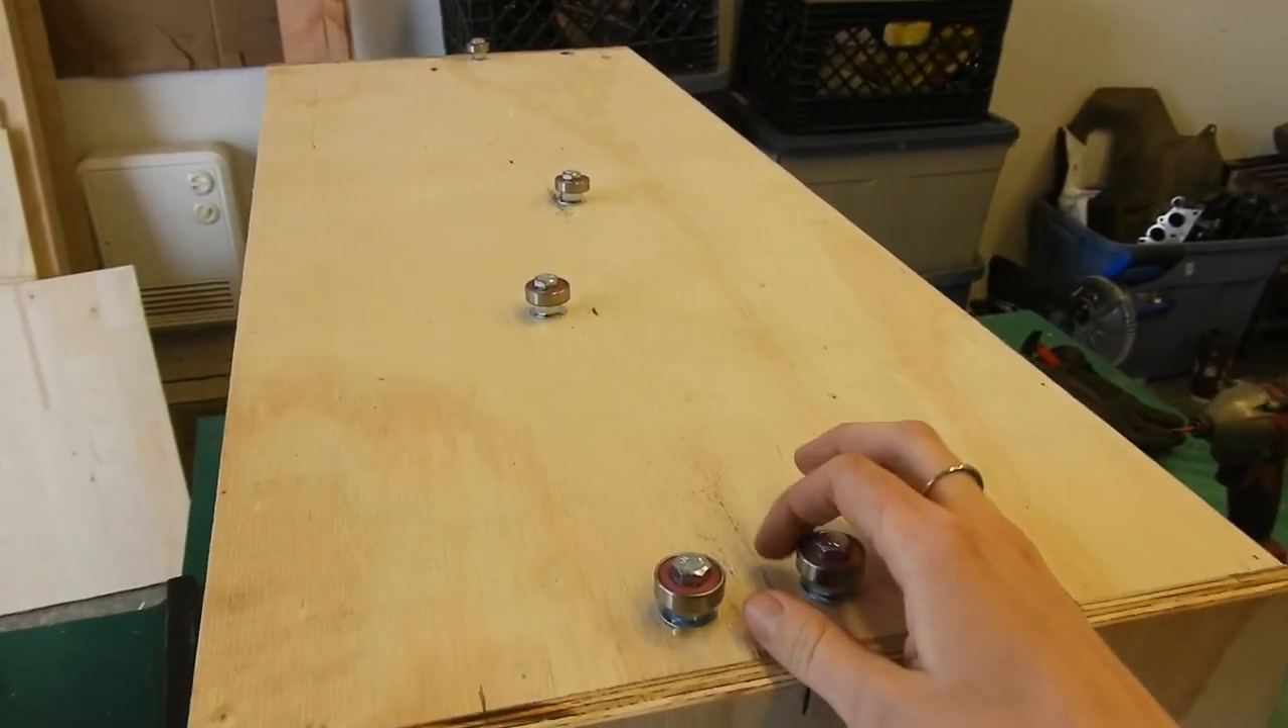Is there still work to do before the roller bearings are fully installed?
No.